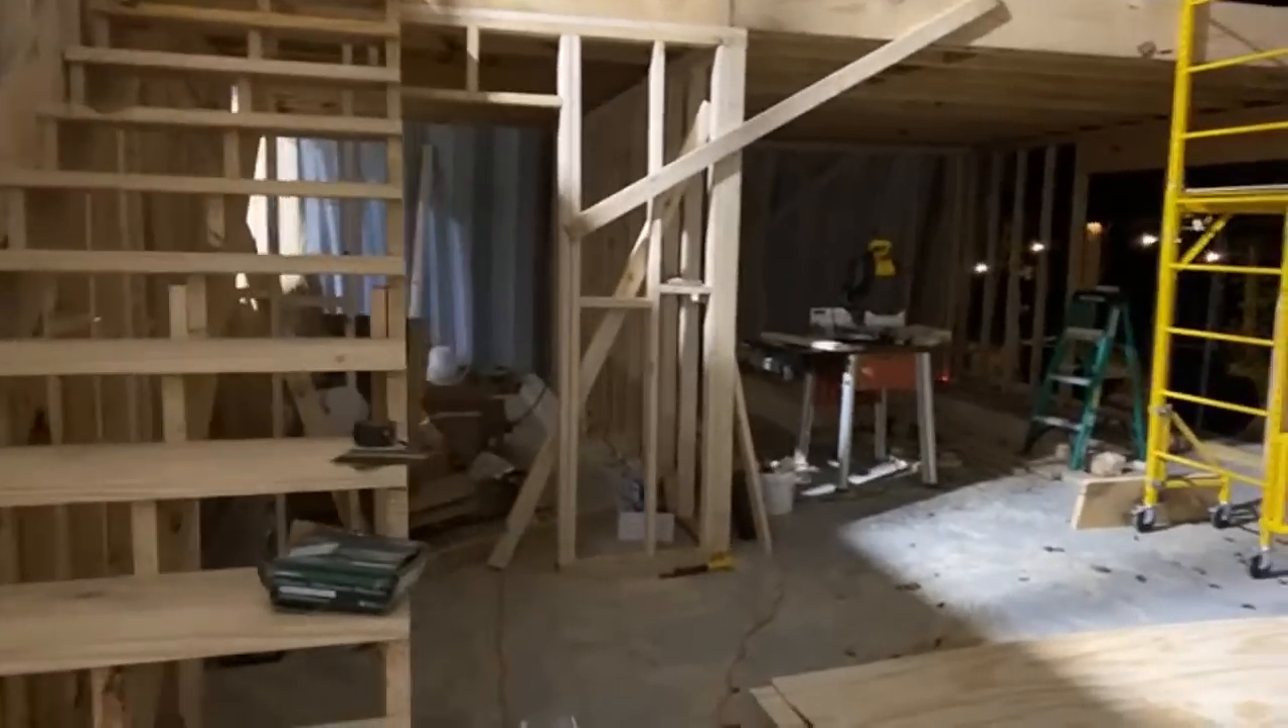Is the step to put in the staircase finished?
Yes.